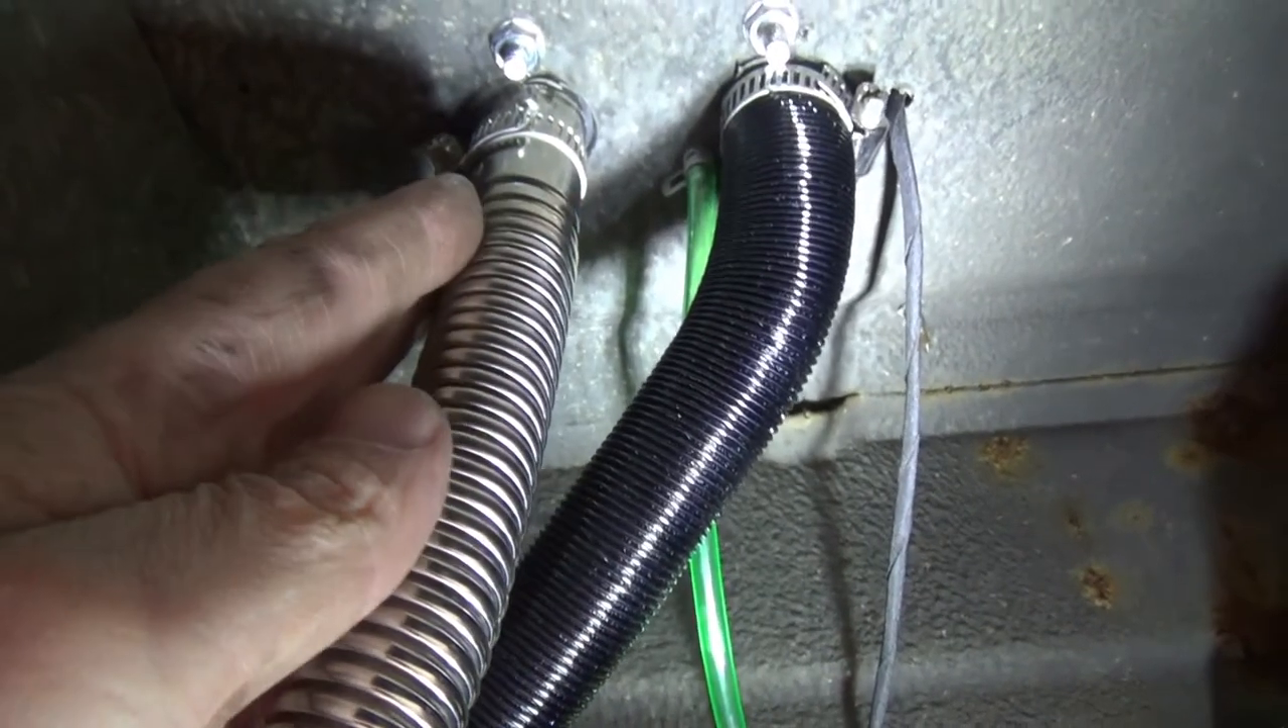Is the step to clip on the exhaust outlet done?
Yes.